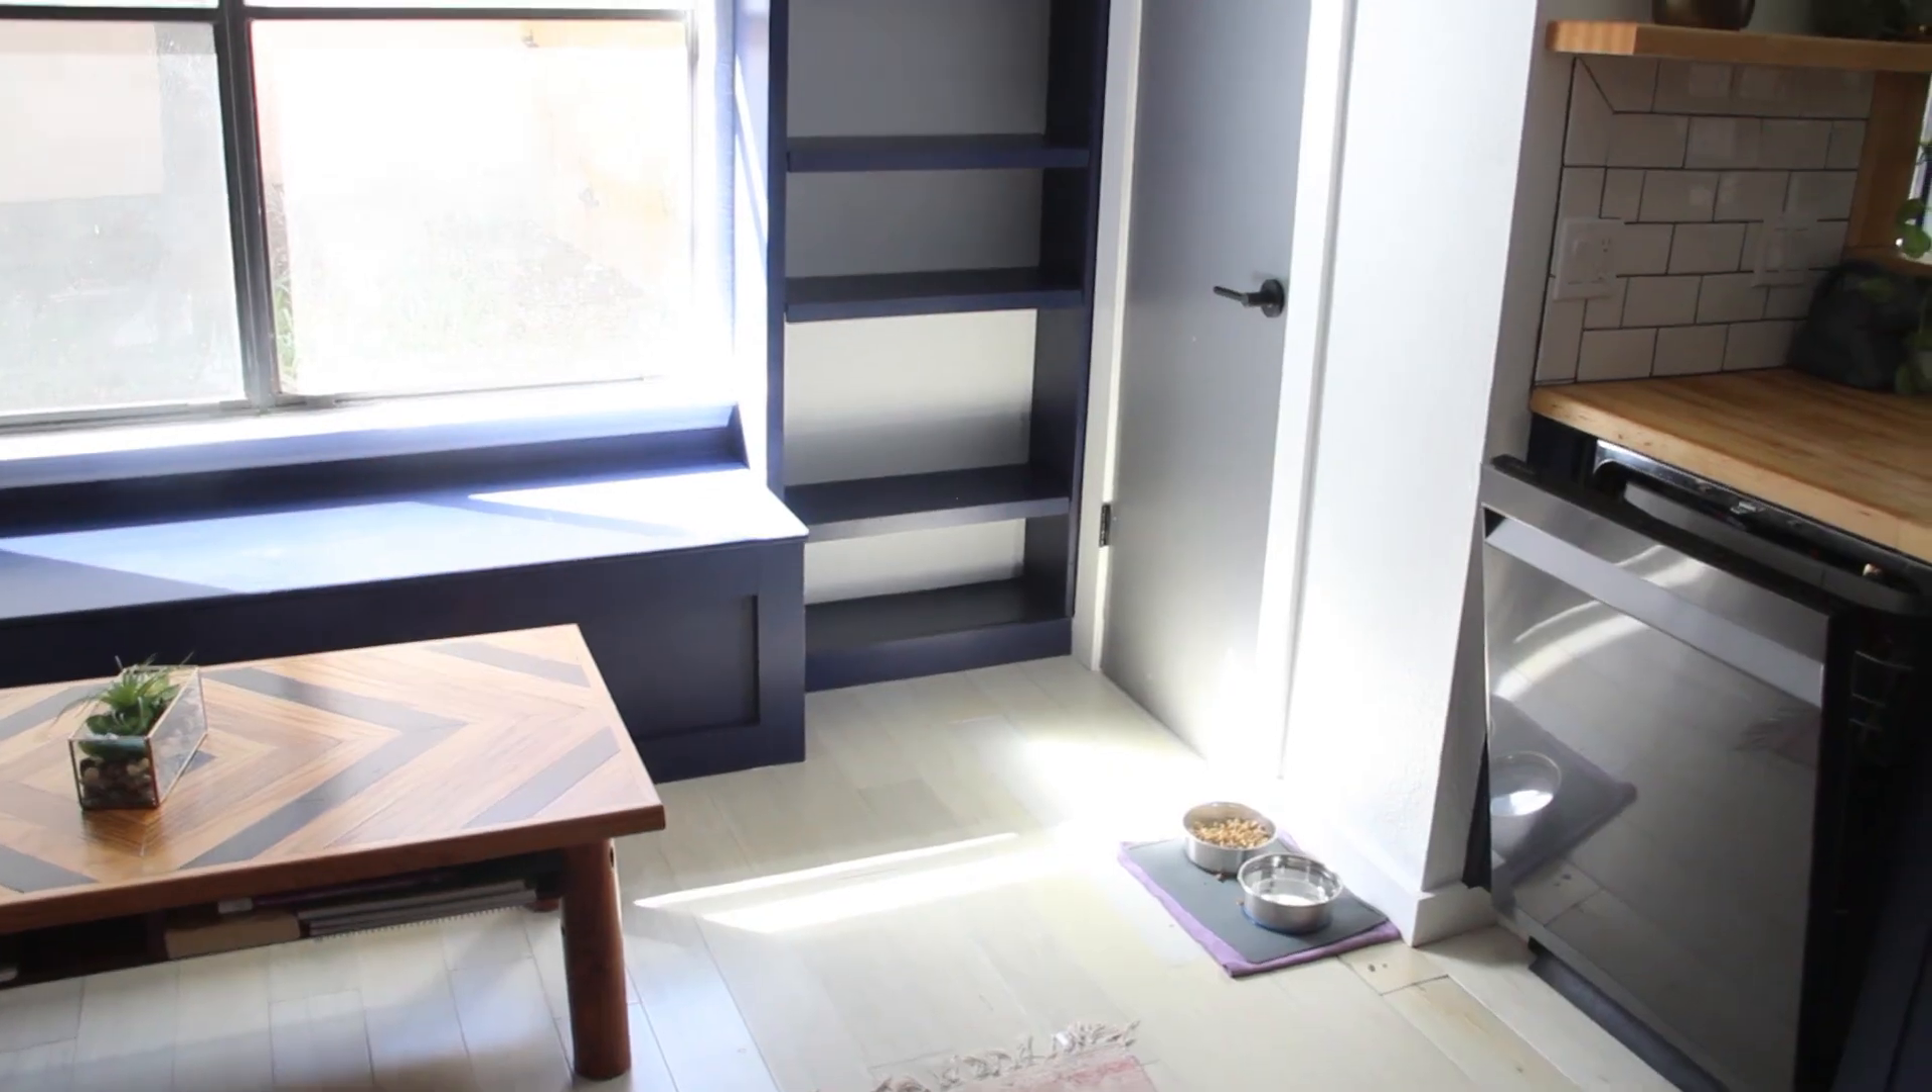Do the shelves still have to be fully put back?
No.